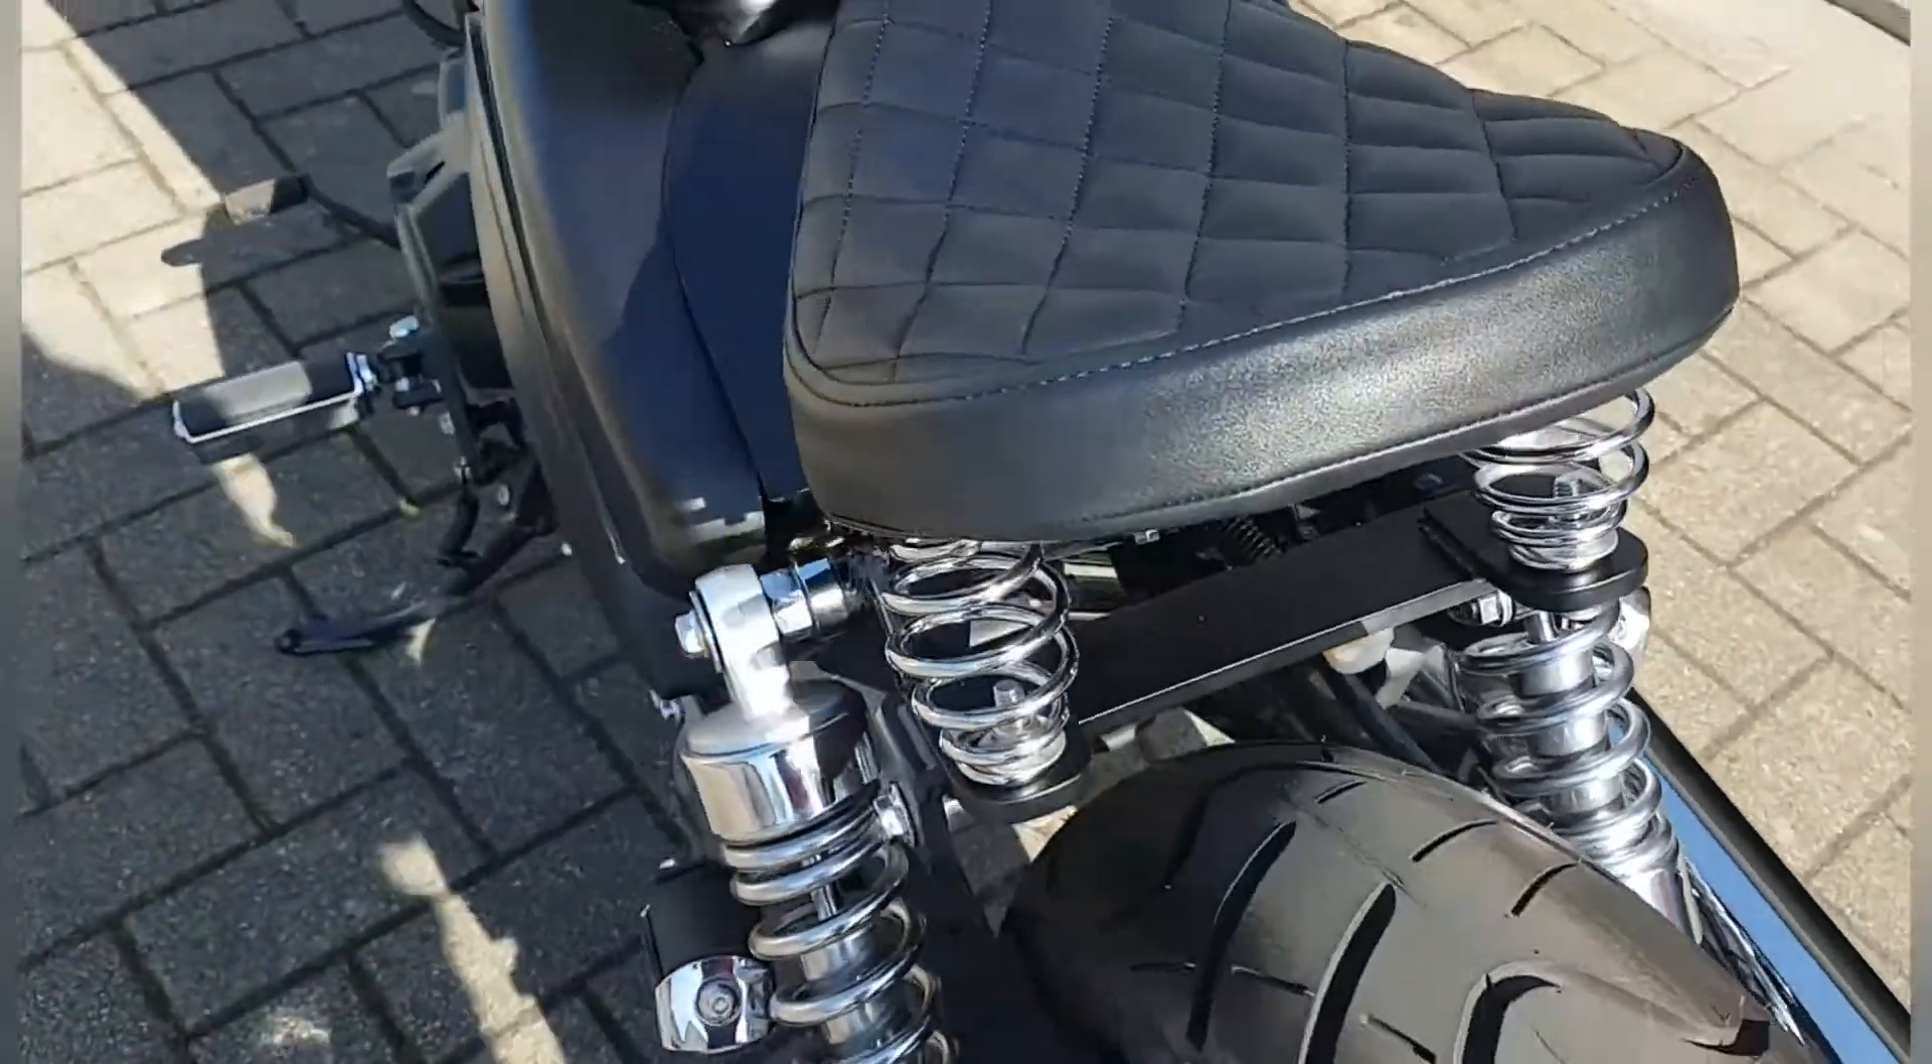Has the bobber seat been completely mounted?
Yes.